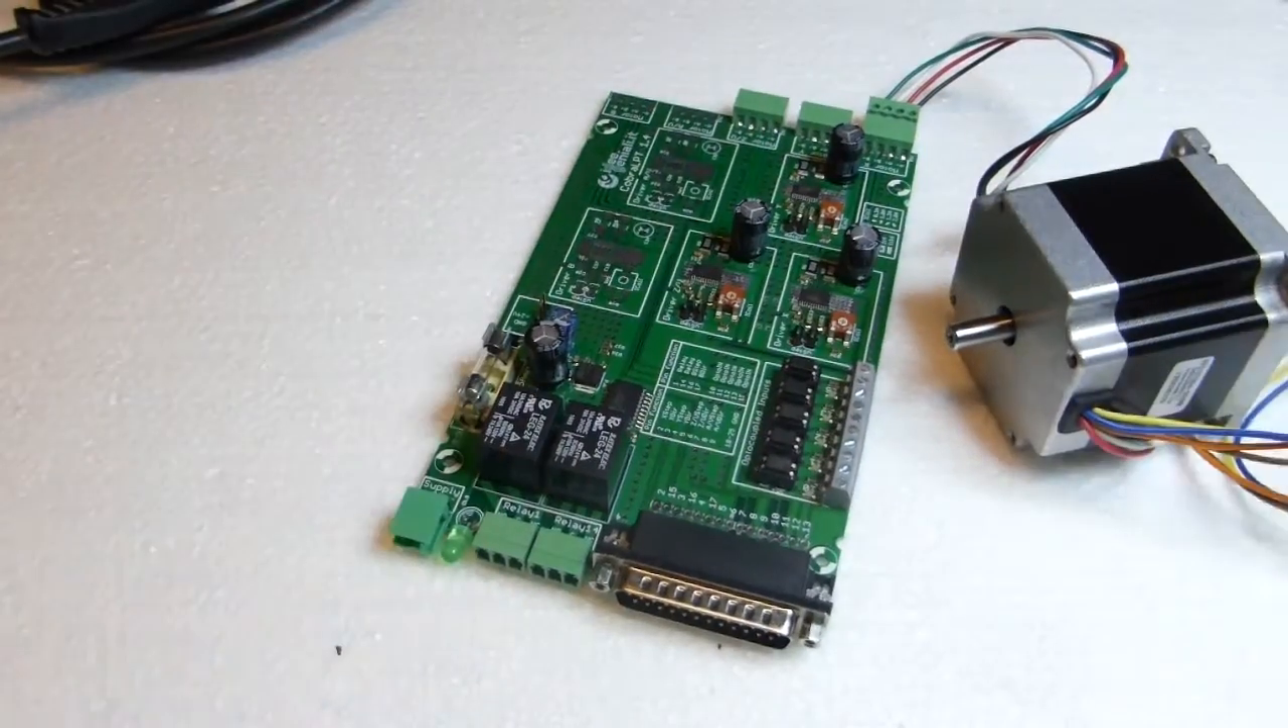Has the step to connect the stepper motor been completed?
Yes.